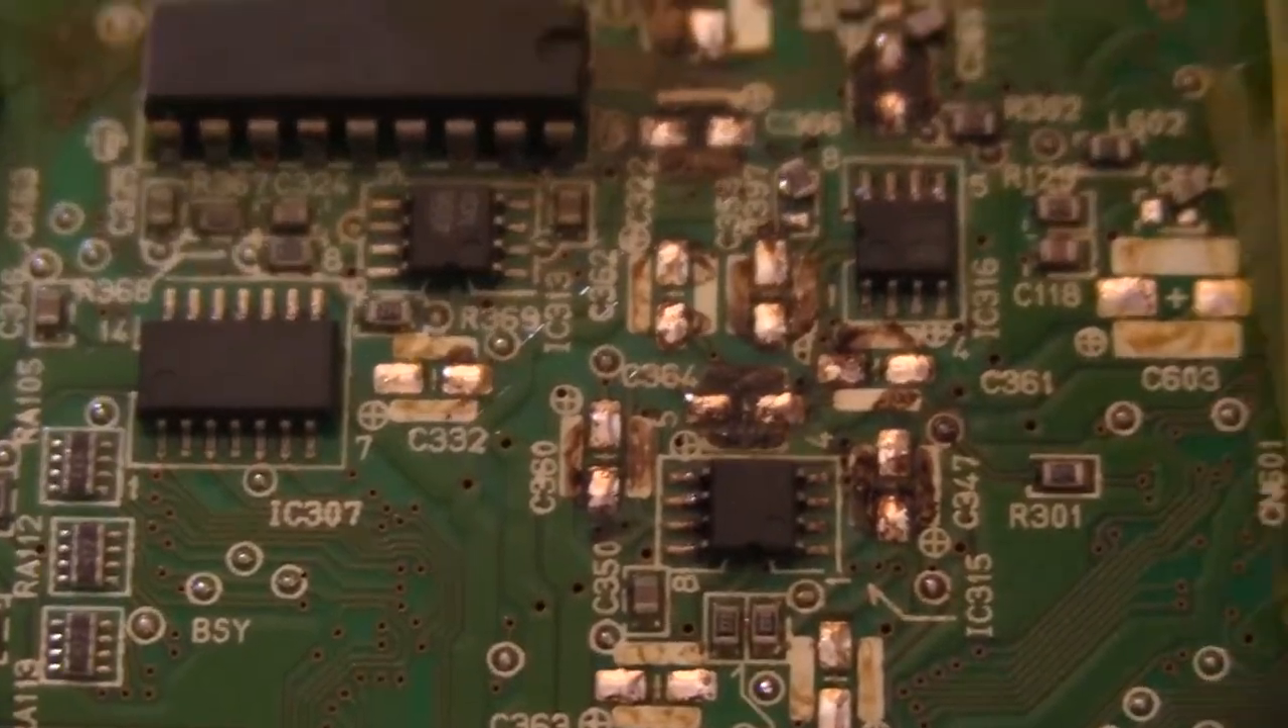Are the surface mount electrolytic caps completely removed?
Yes.